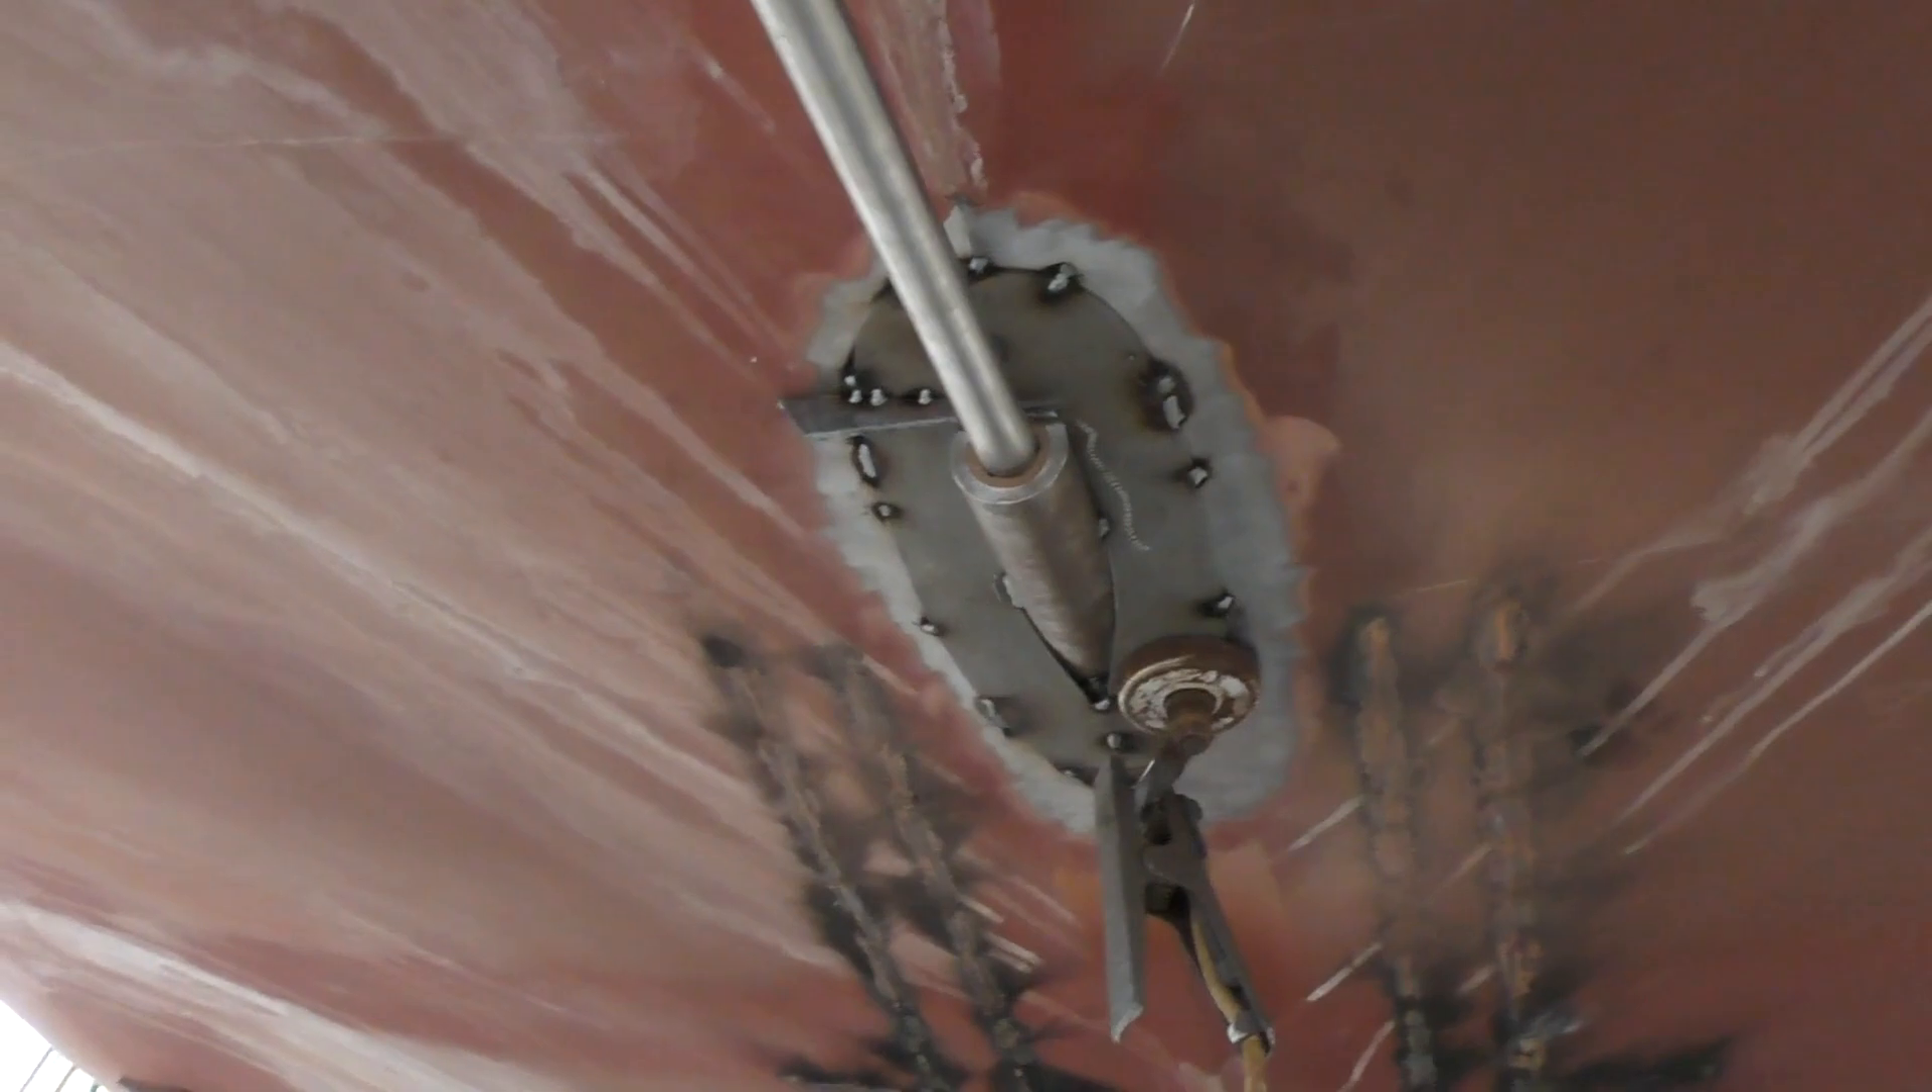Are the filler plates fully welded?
No.